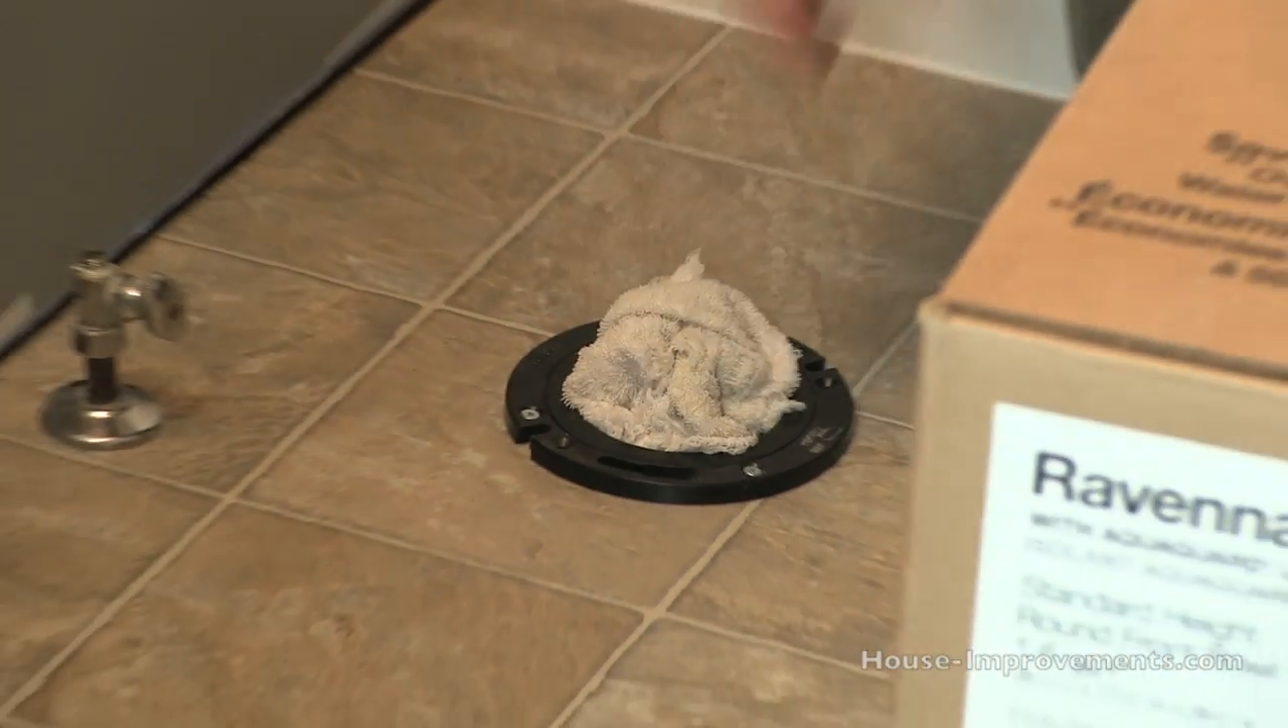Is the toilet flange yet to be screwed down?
No.